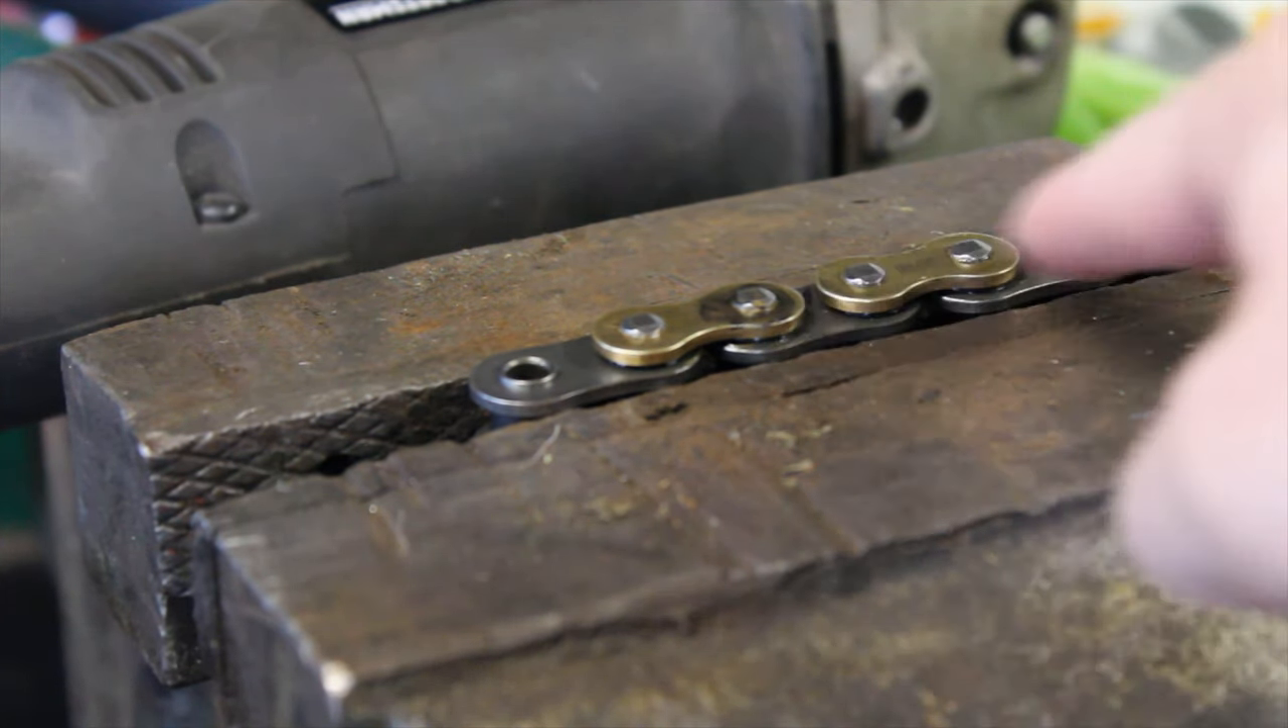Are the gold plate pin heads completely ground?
No.